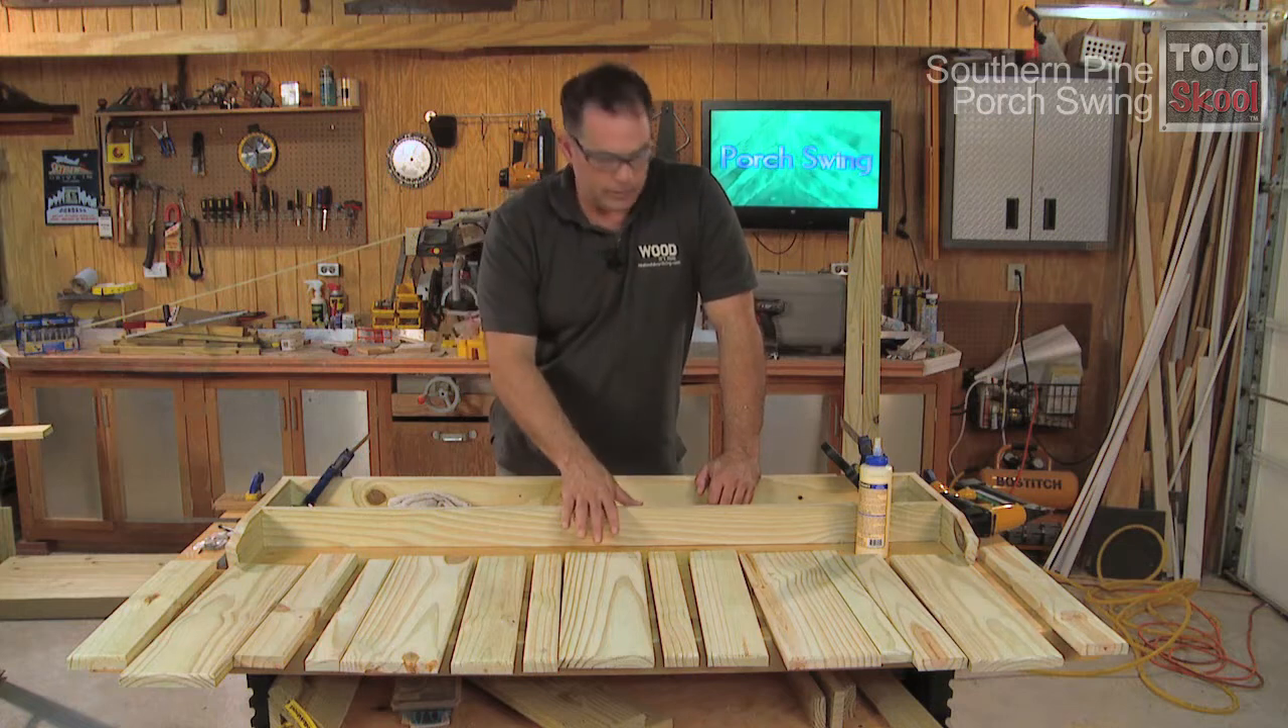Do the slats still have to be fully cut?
No.